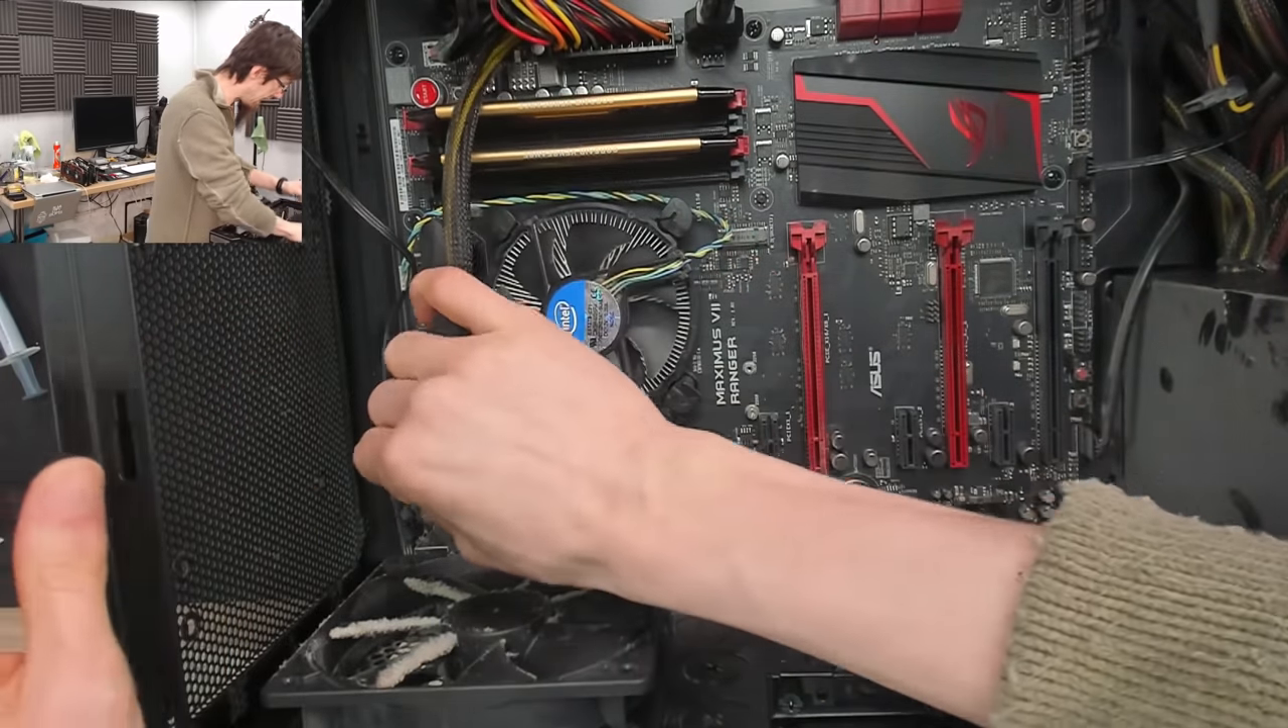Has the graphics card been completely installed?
No.